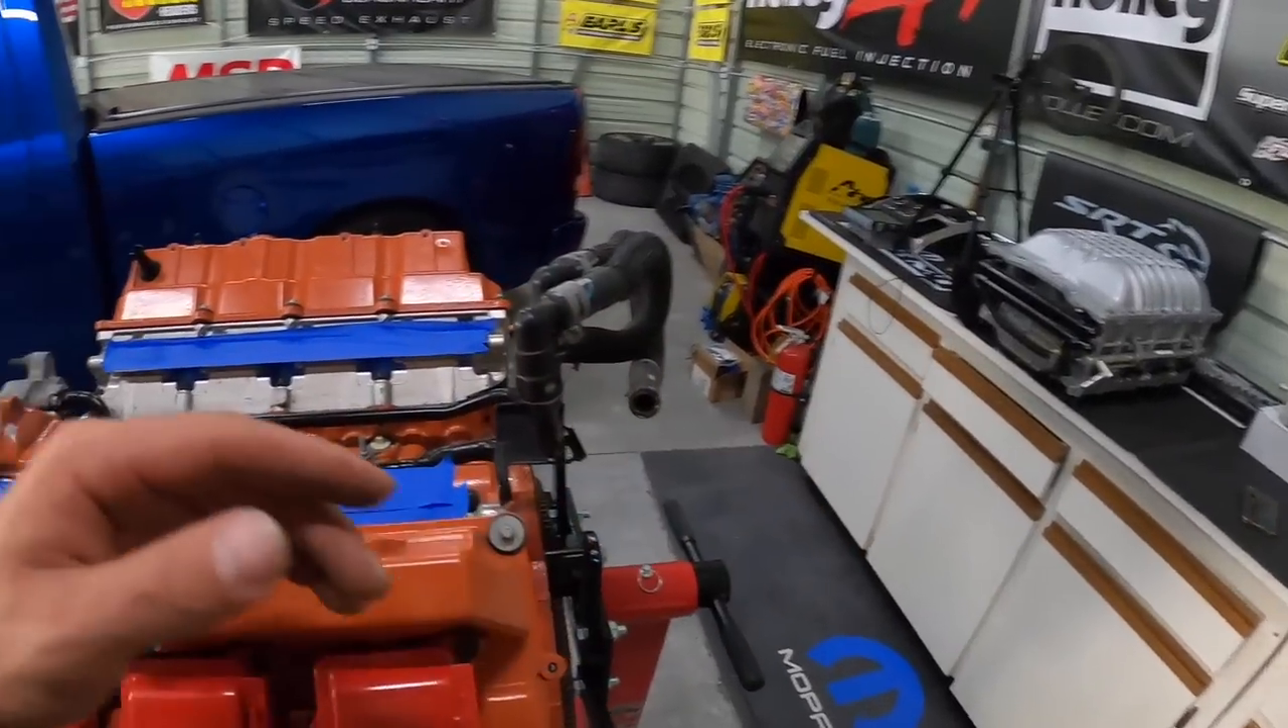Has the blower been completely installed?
No.